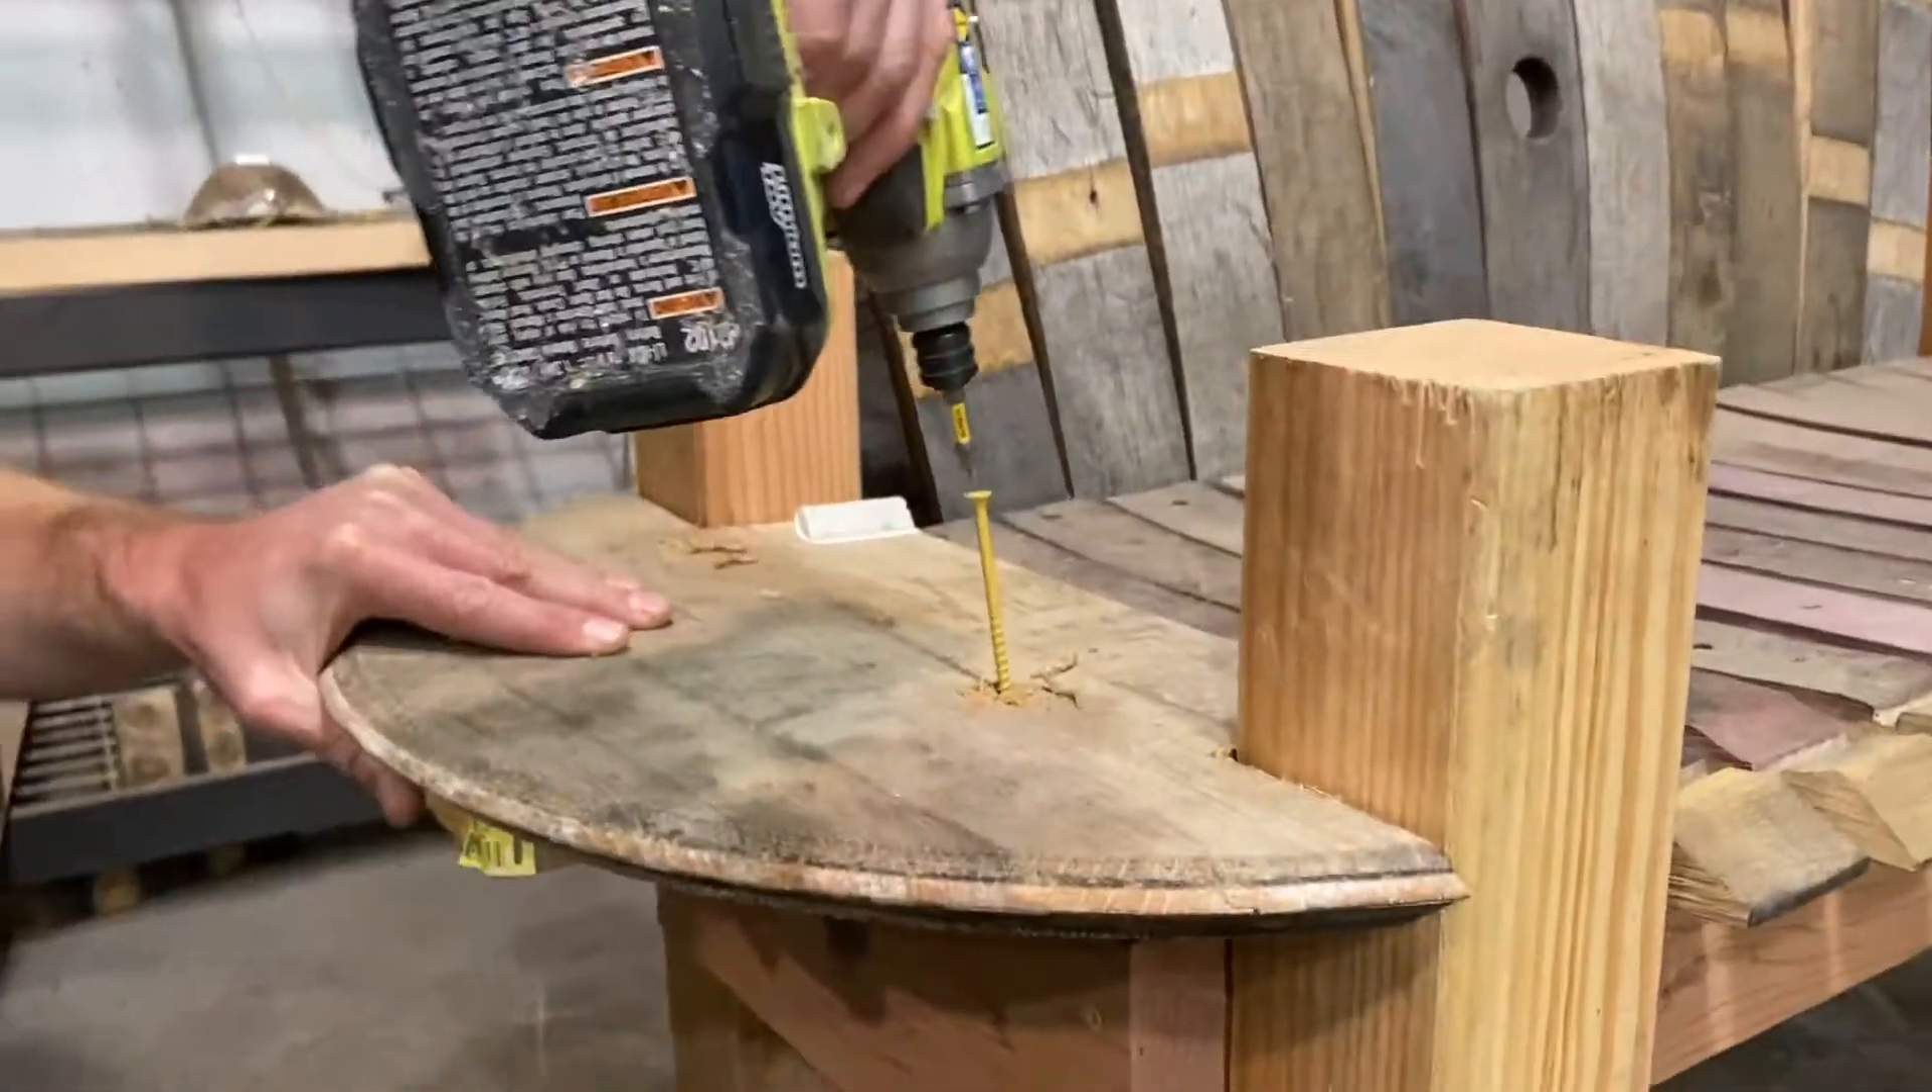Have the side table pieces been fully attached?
No.